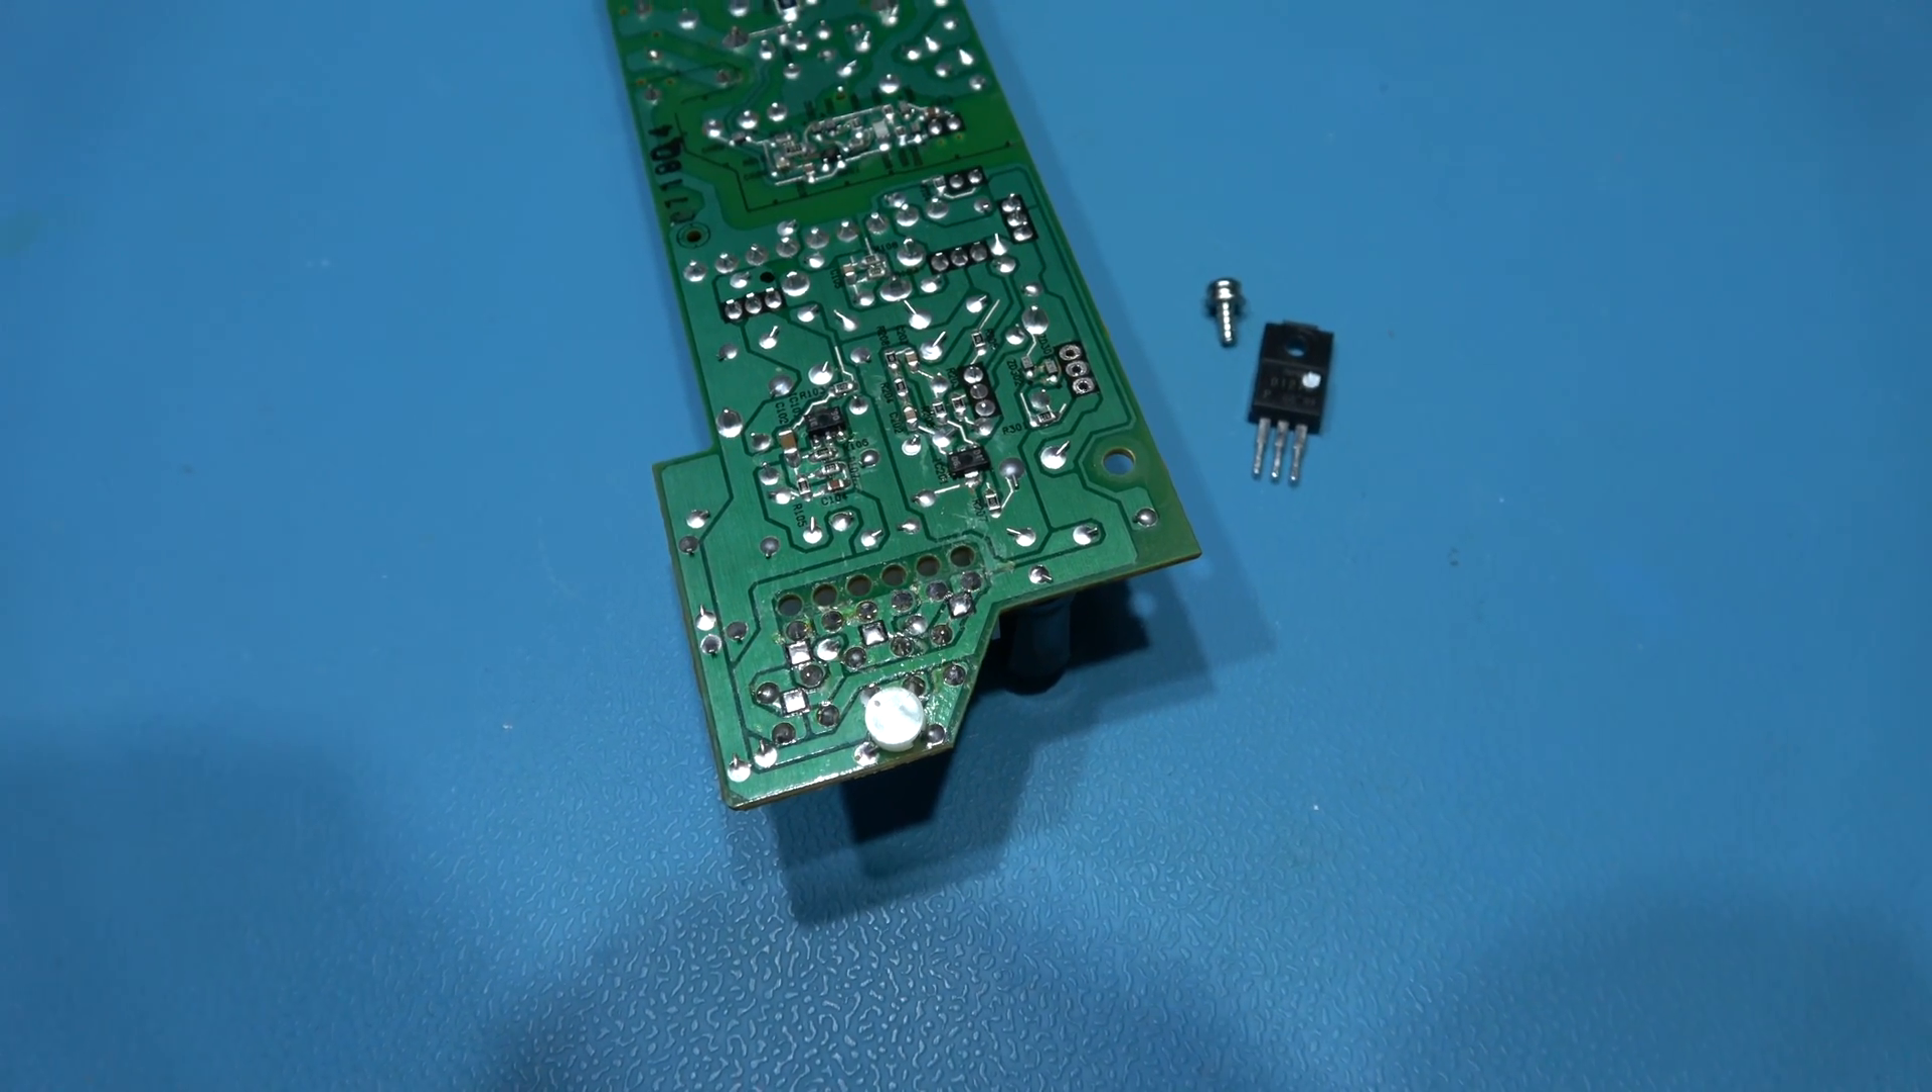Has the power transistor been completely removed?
Yes.